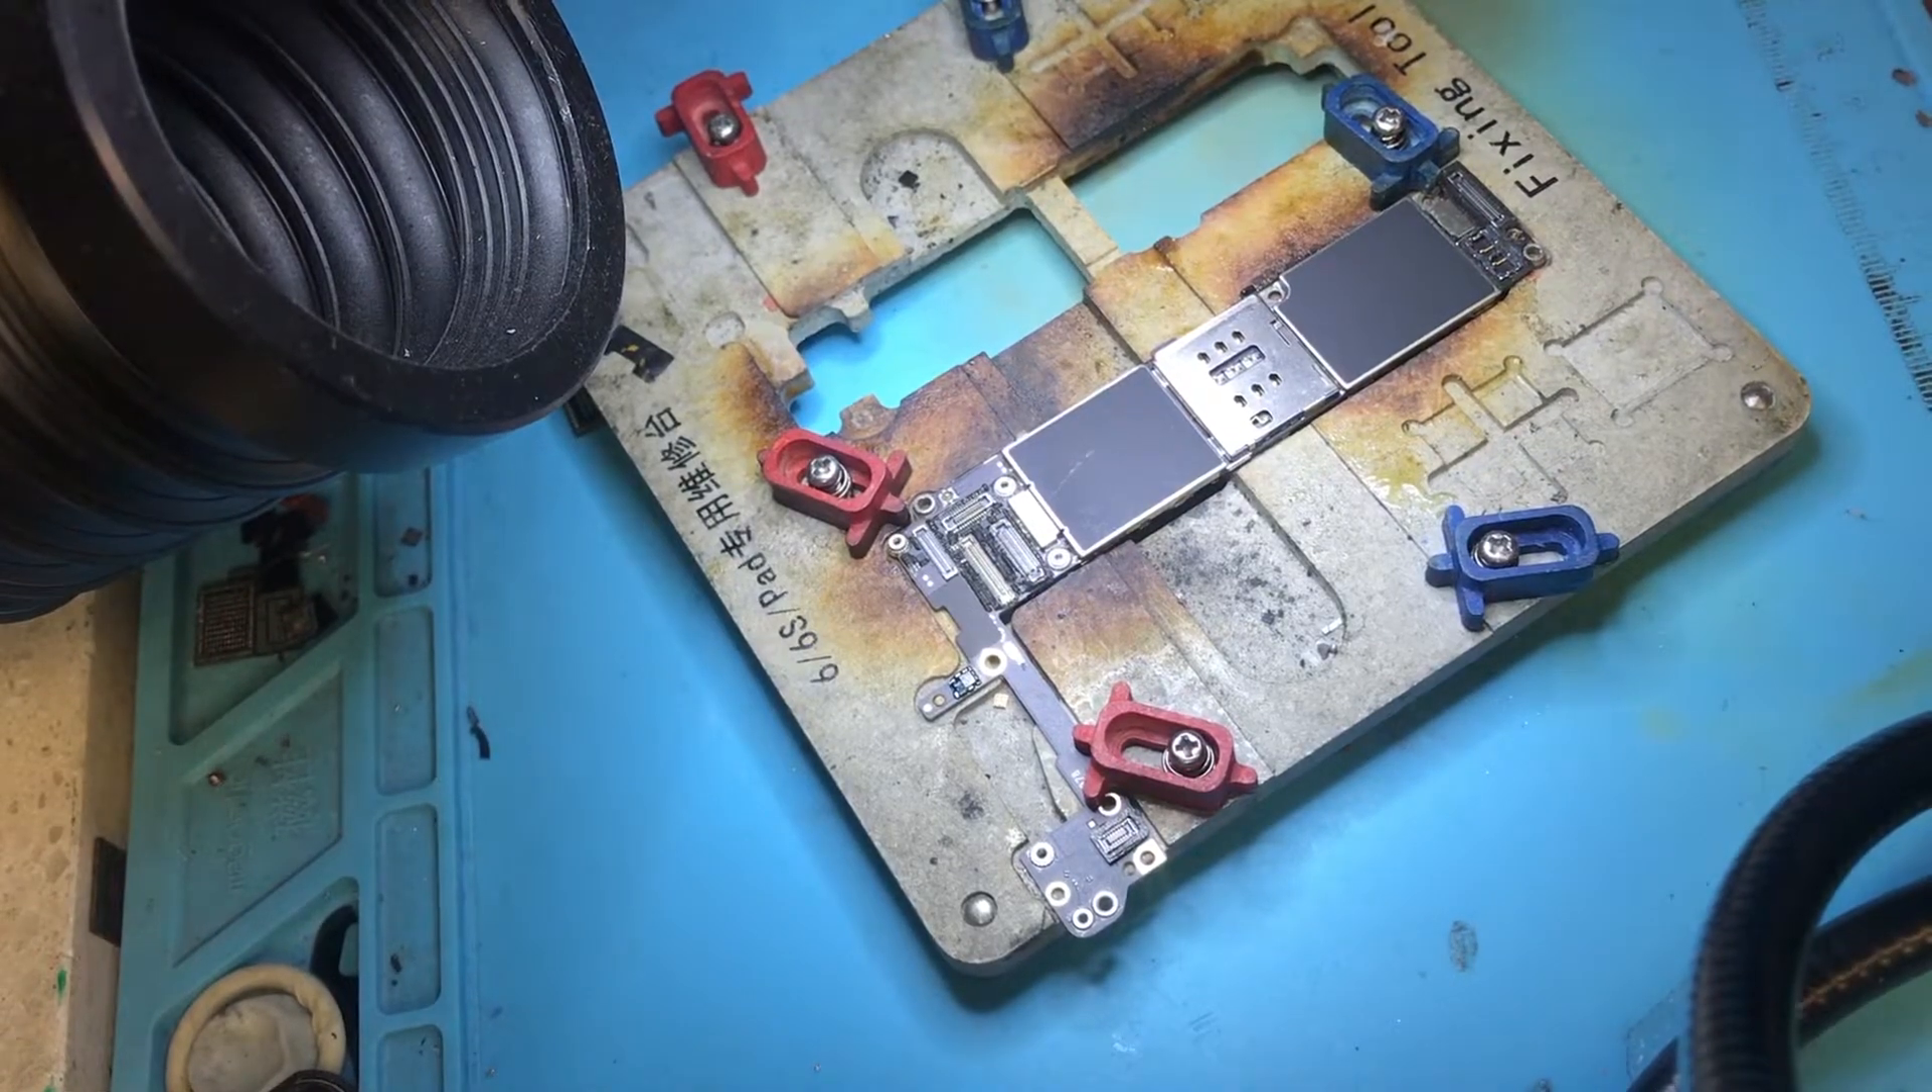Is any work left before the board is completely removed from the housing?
No.